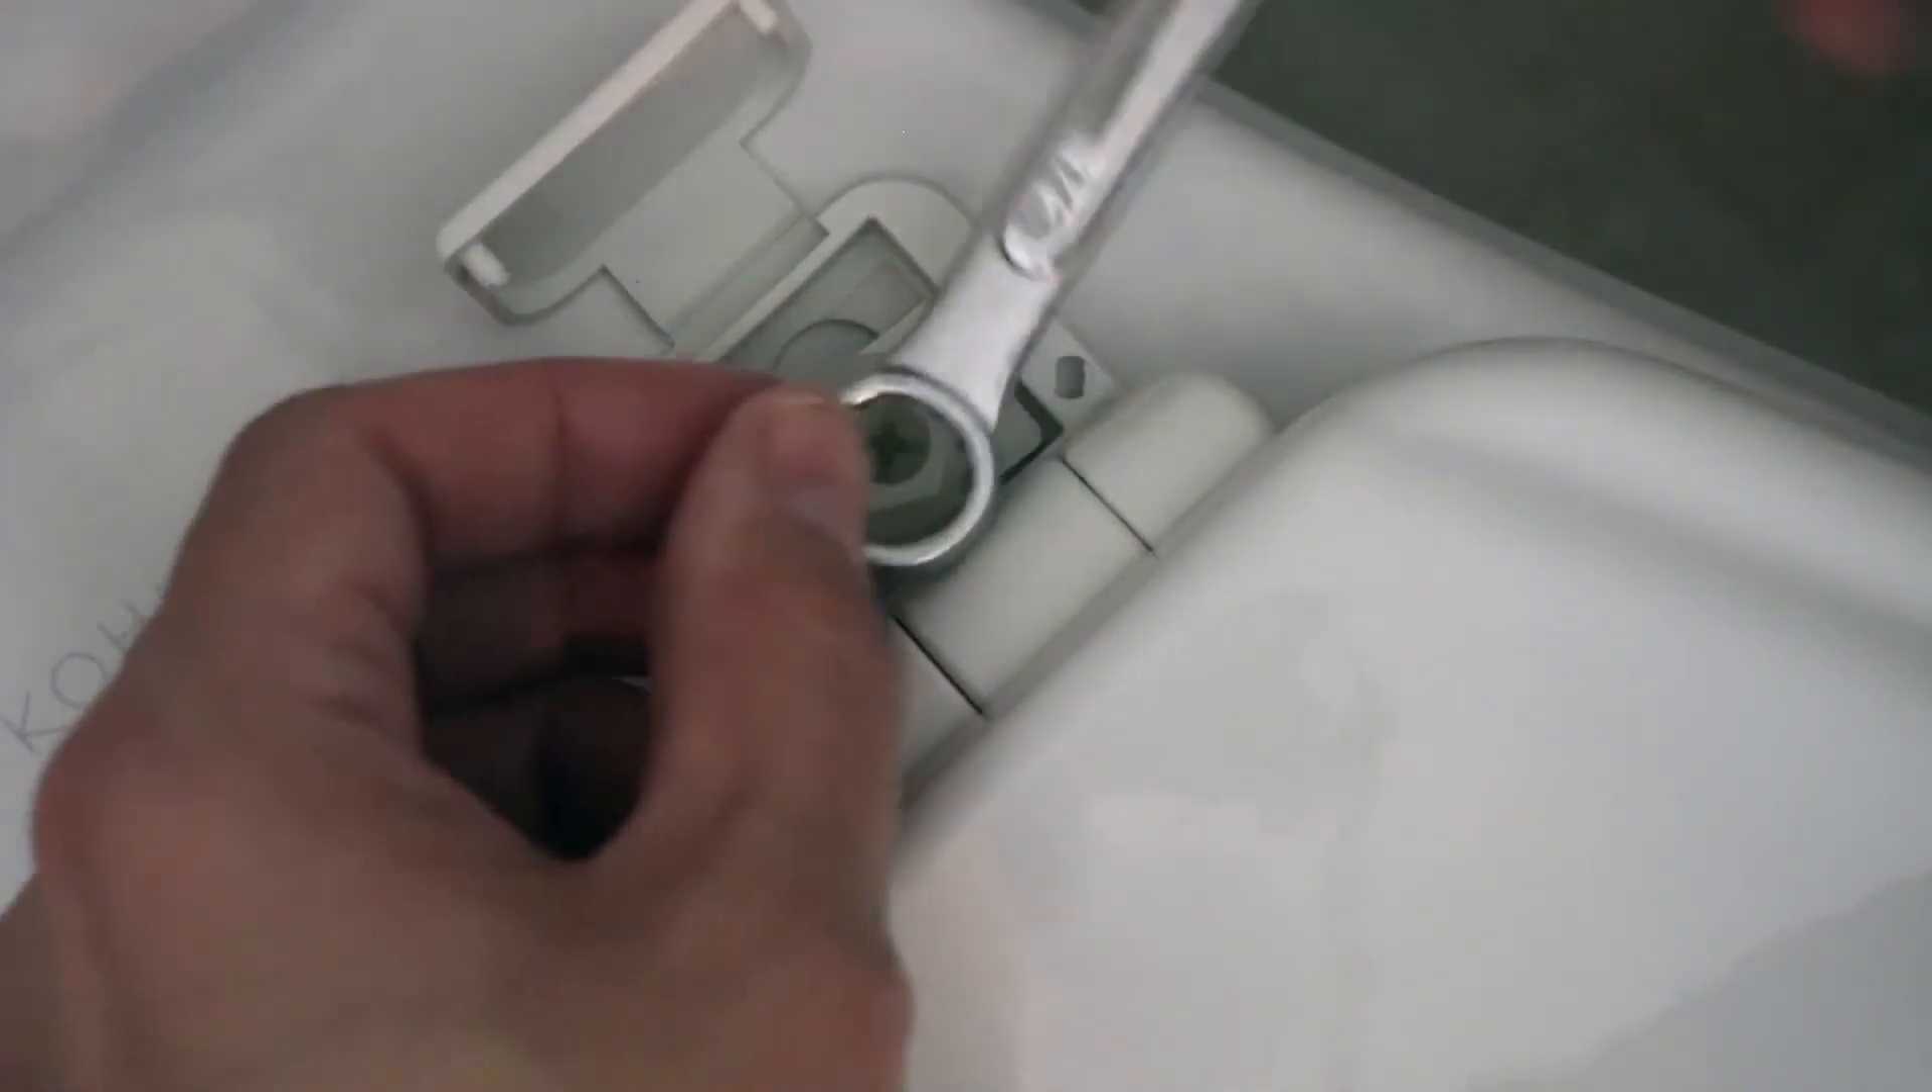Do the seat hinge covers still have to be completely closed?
Yes.